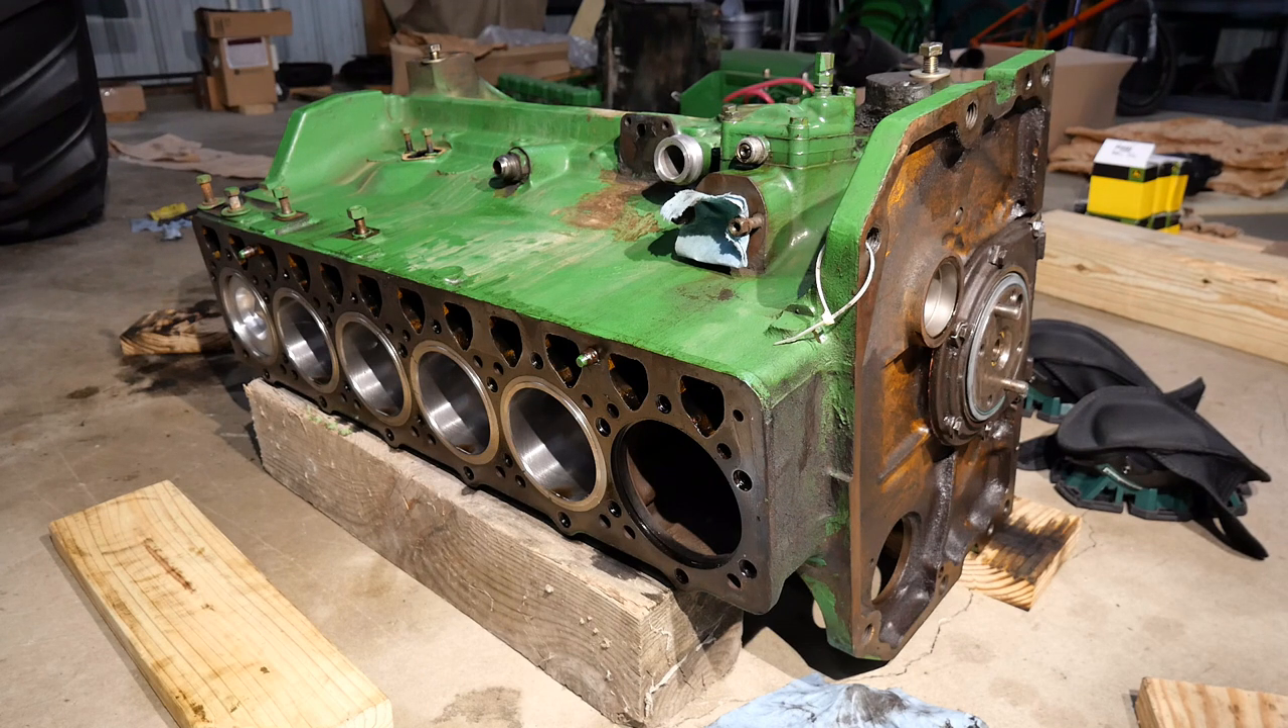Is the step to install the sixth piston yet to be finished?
Yes.